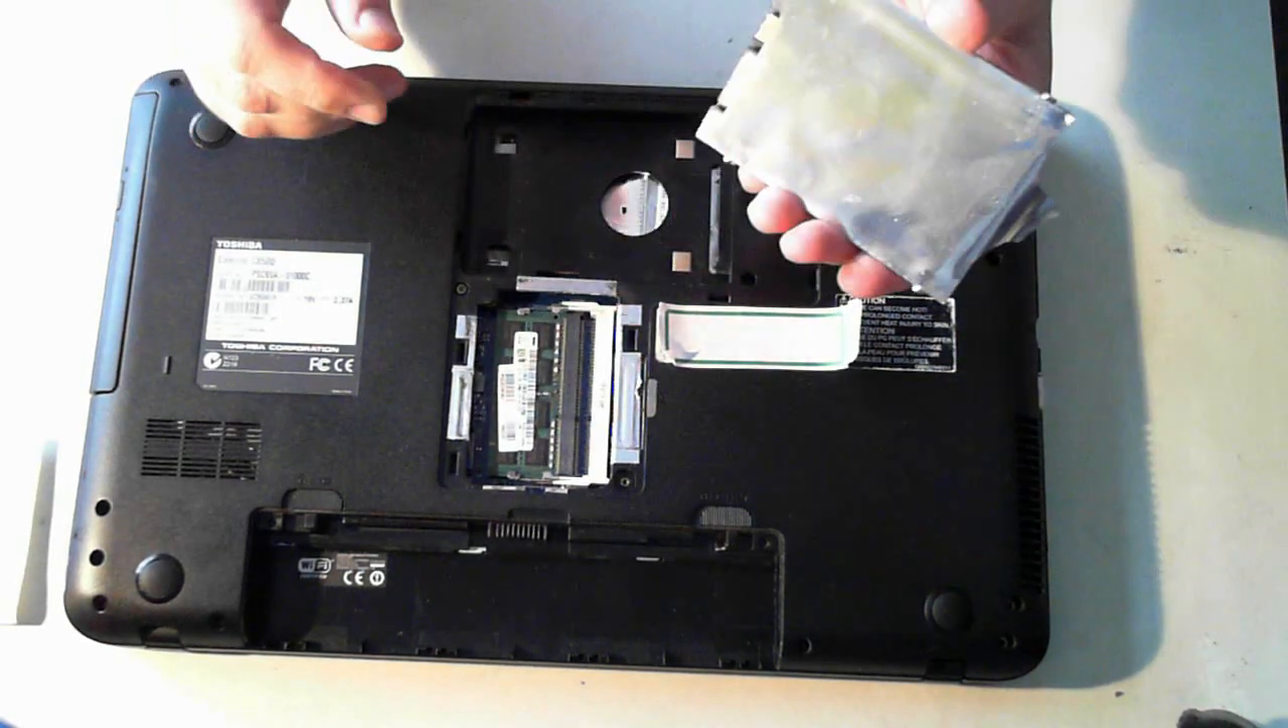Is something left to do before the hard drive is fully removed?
No.